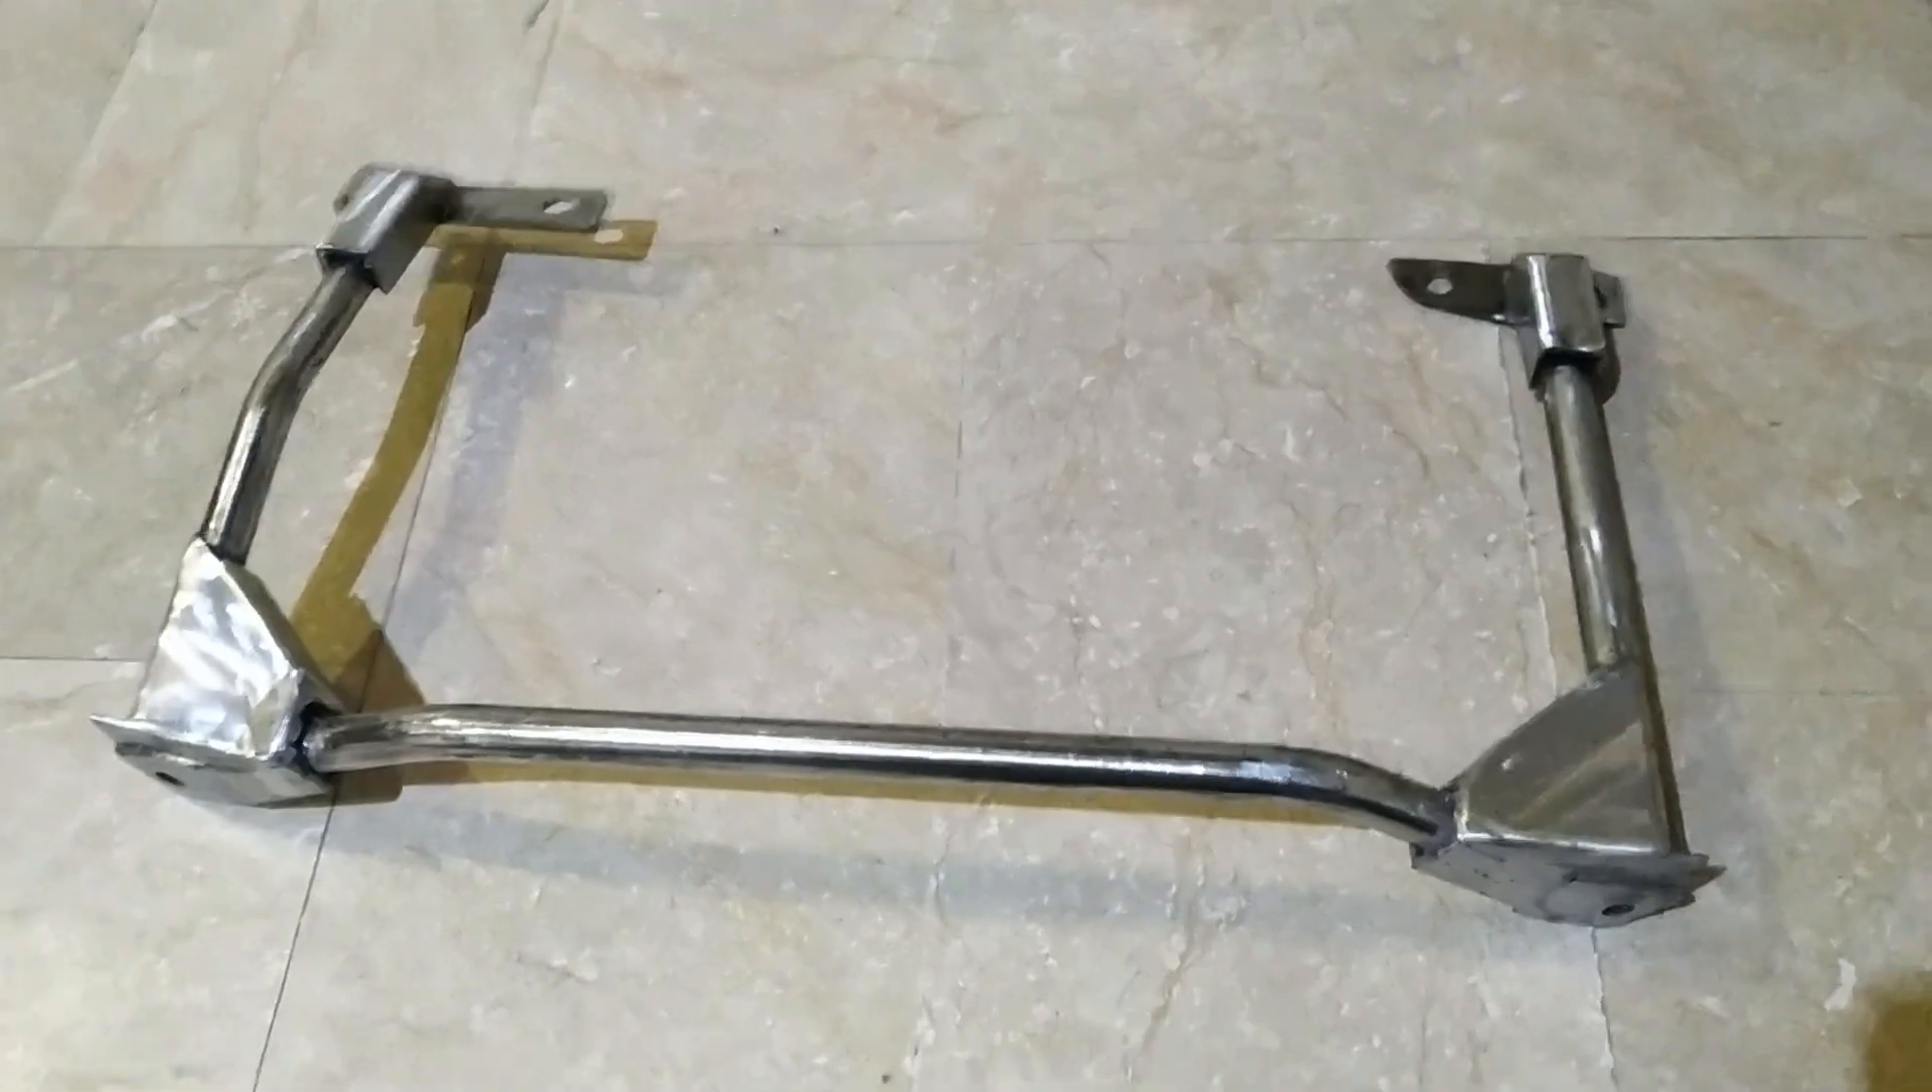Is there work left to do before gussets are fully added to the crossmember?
No.